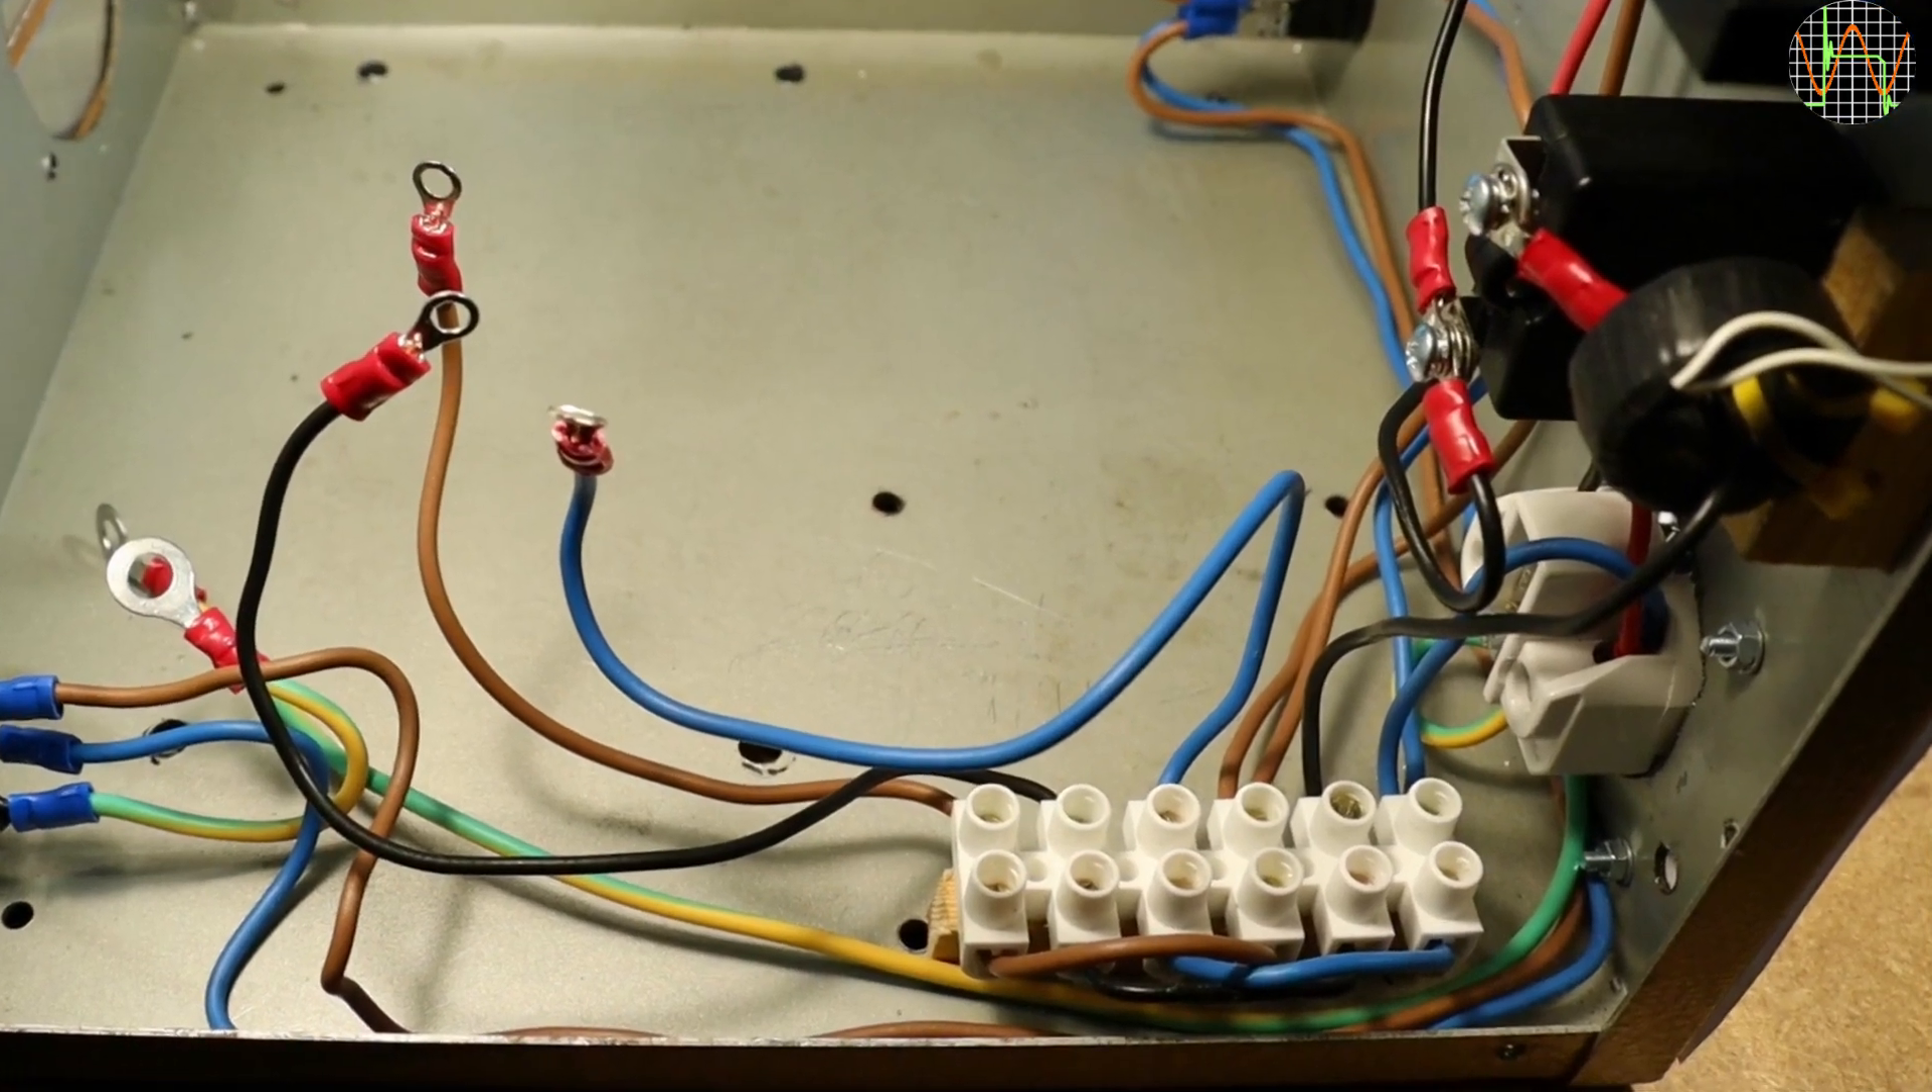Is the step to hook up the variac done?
No.